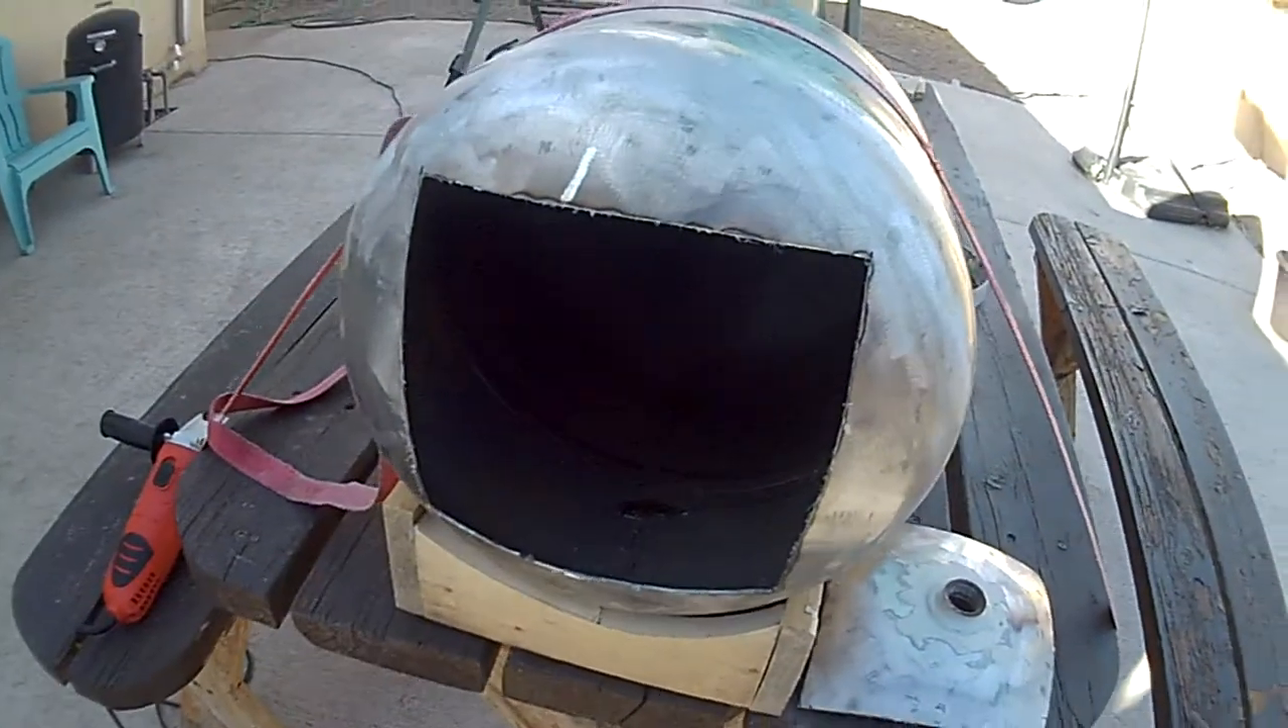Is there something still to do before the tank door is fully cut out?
No.